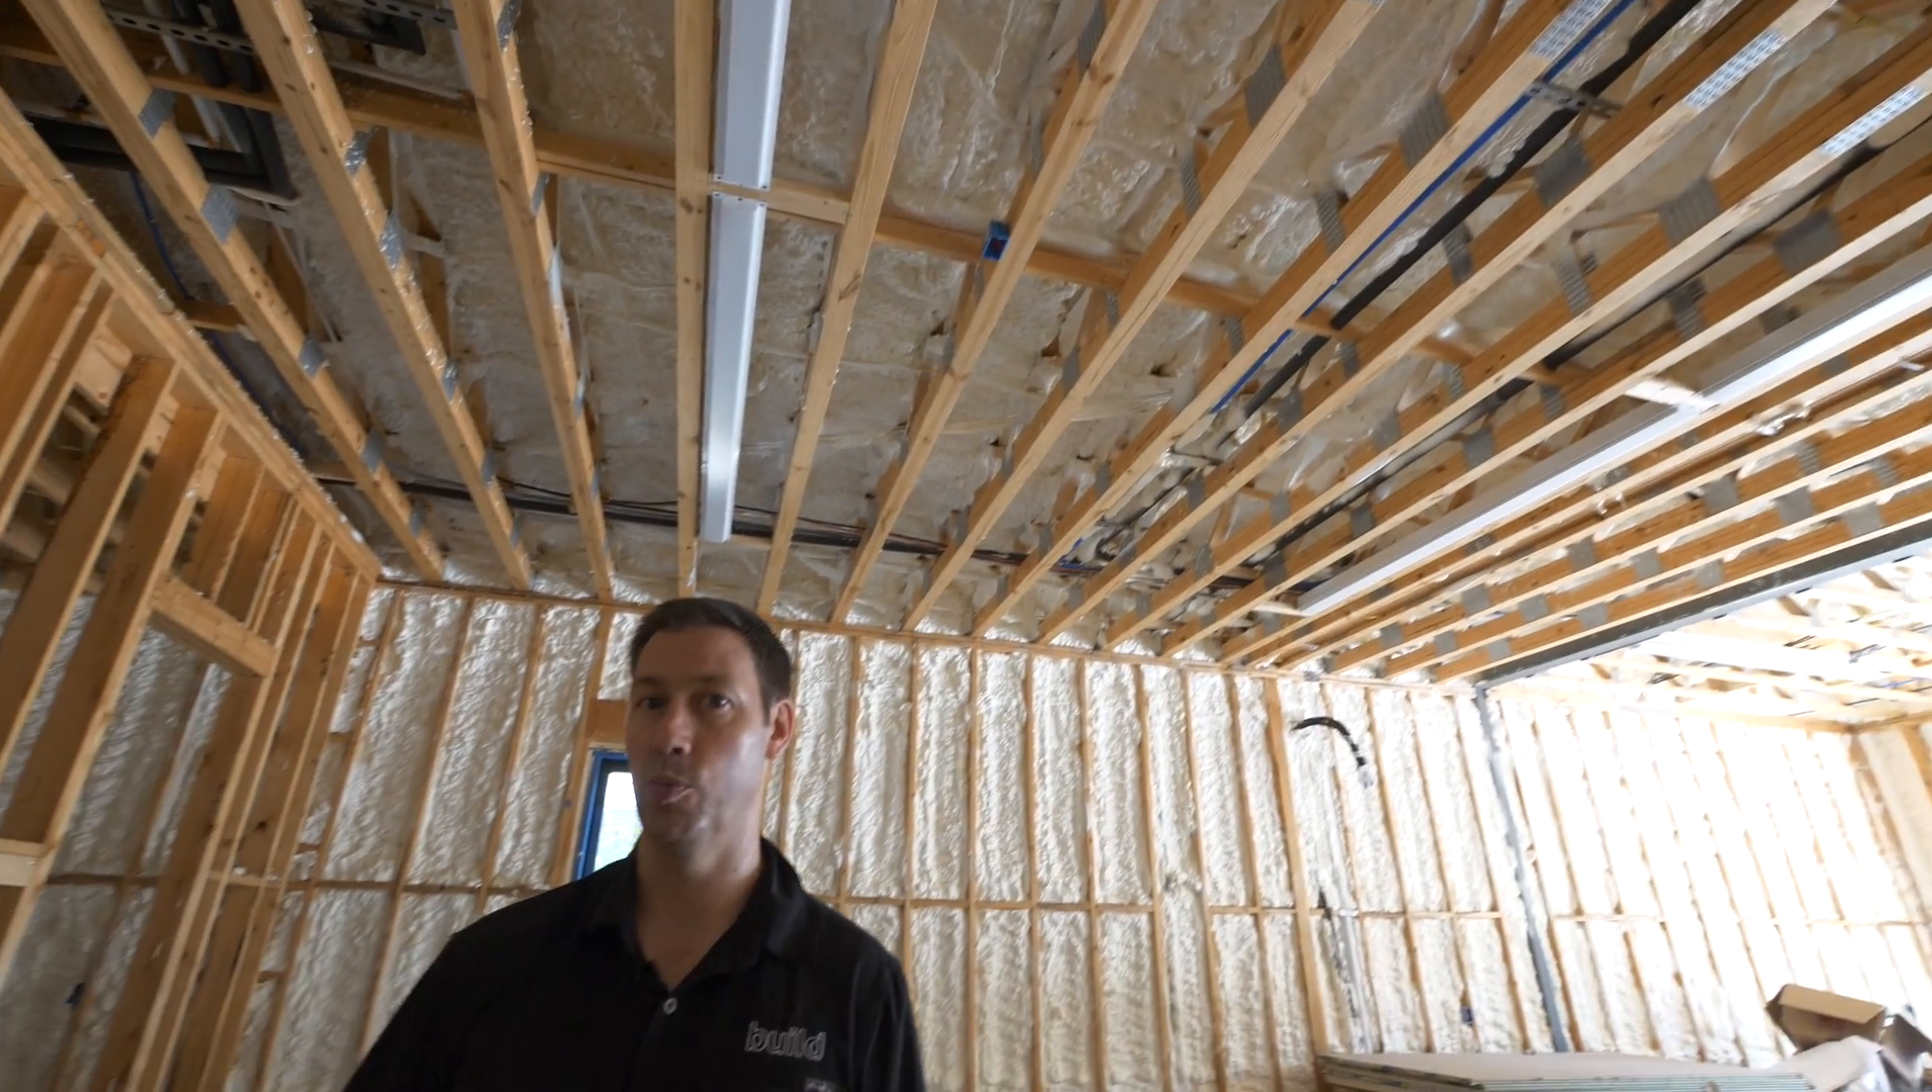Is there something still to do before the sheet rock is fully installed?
Yes.